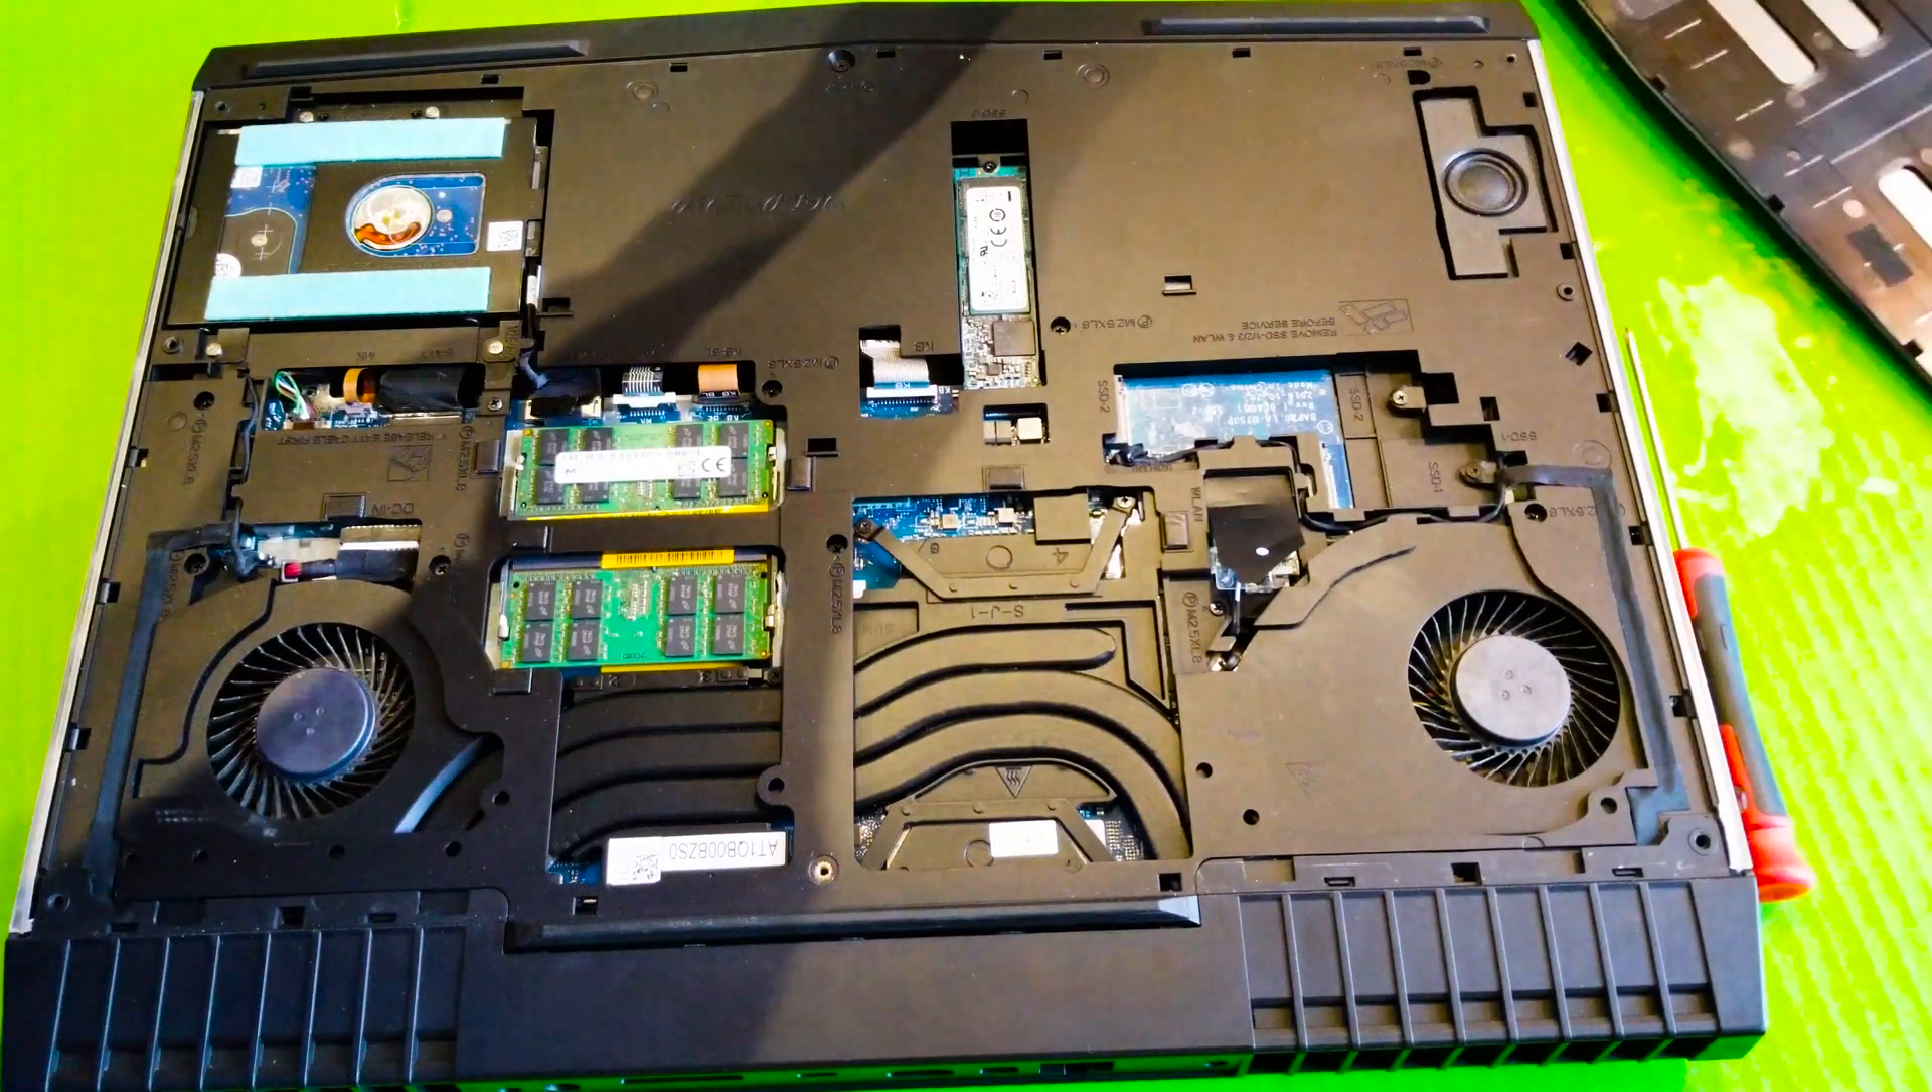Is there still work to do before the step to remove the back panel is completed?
No.